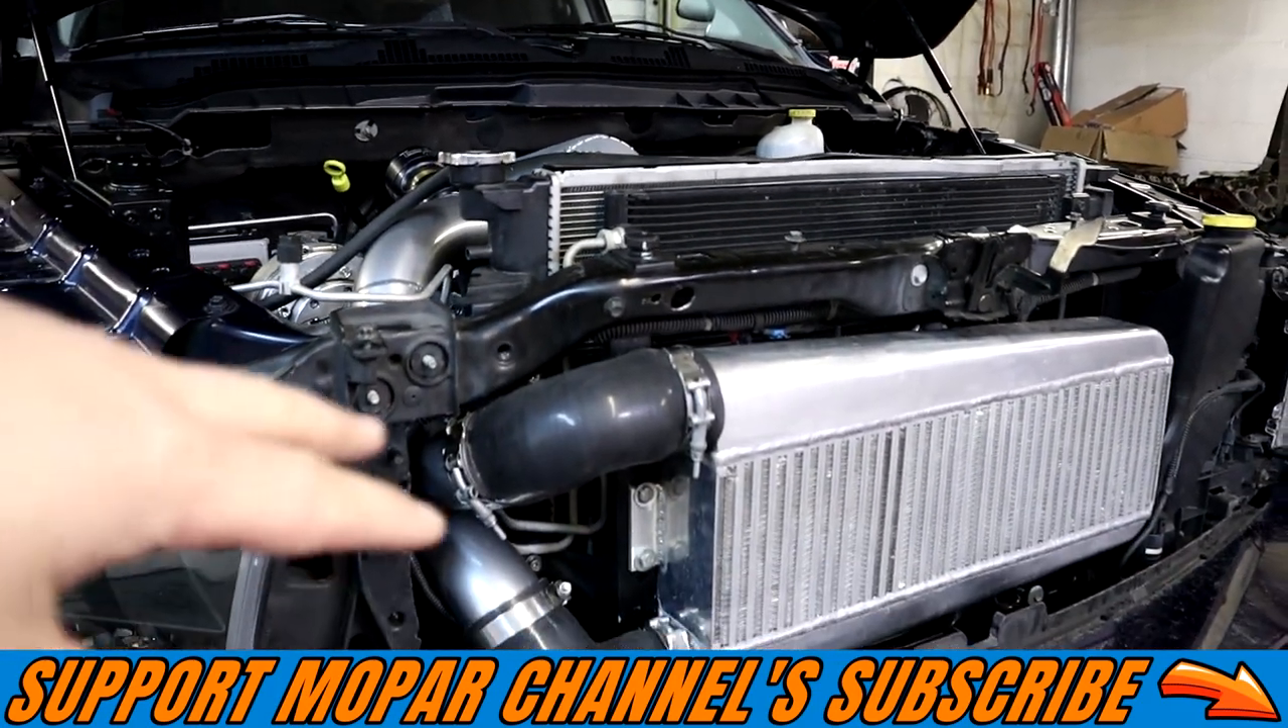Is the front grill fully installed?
No.